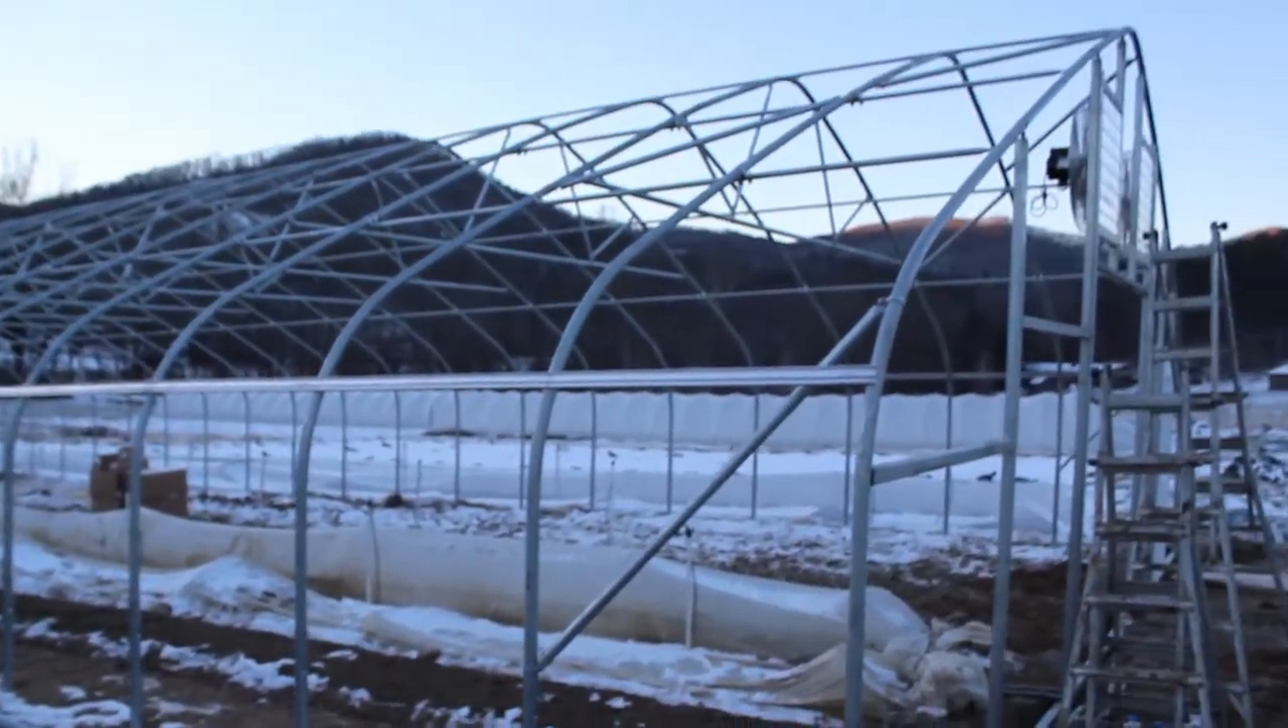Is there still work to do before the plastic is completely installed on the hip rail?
Yes.